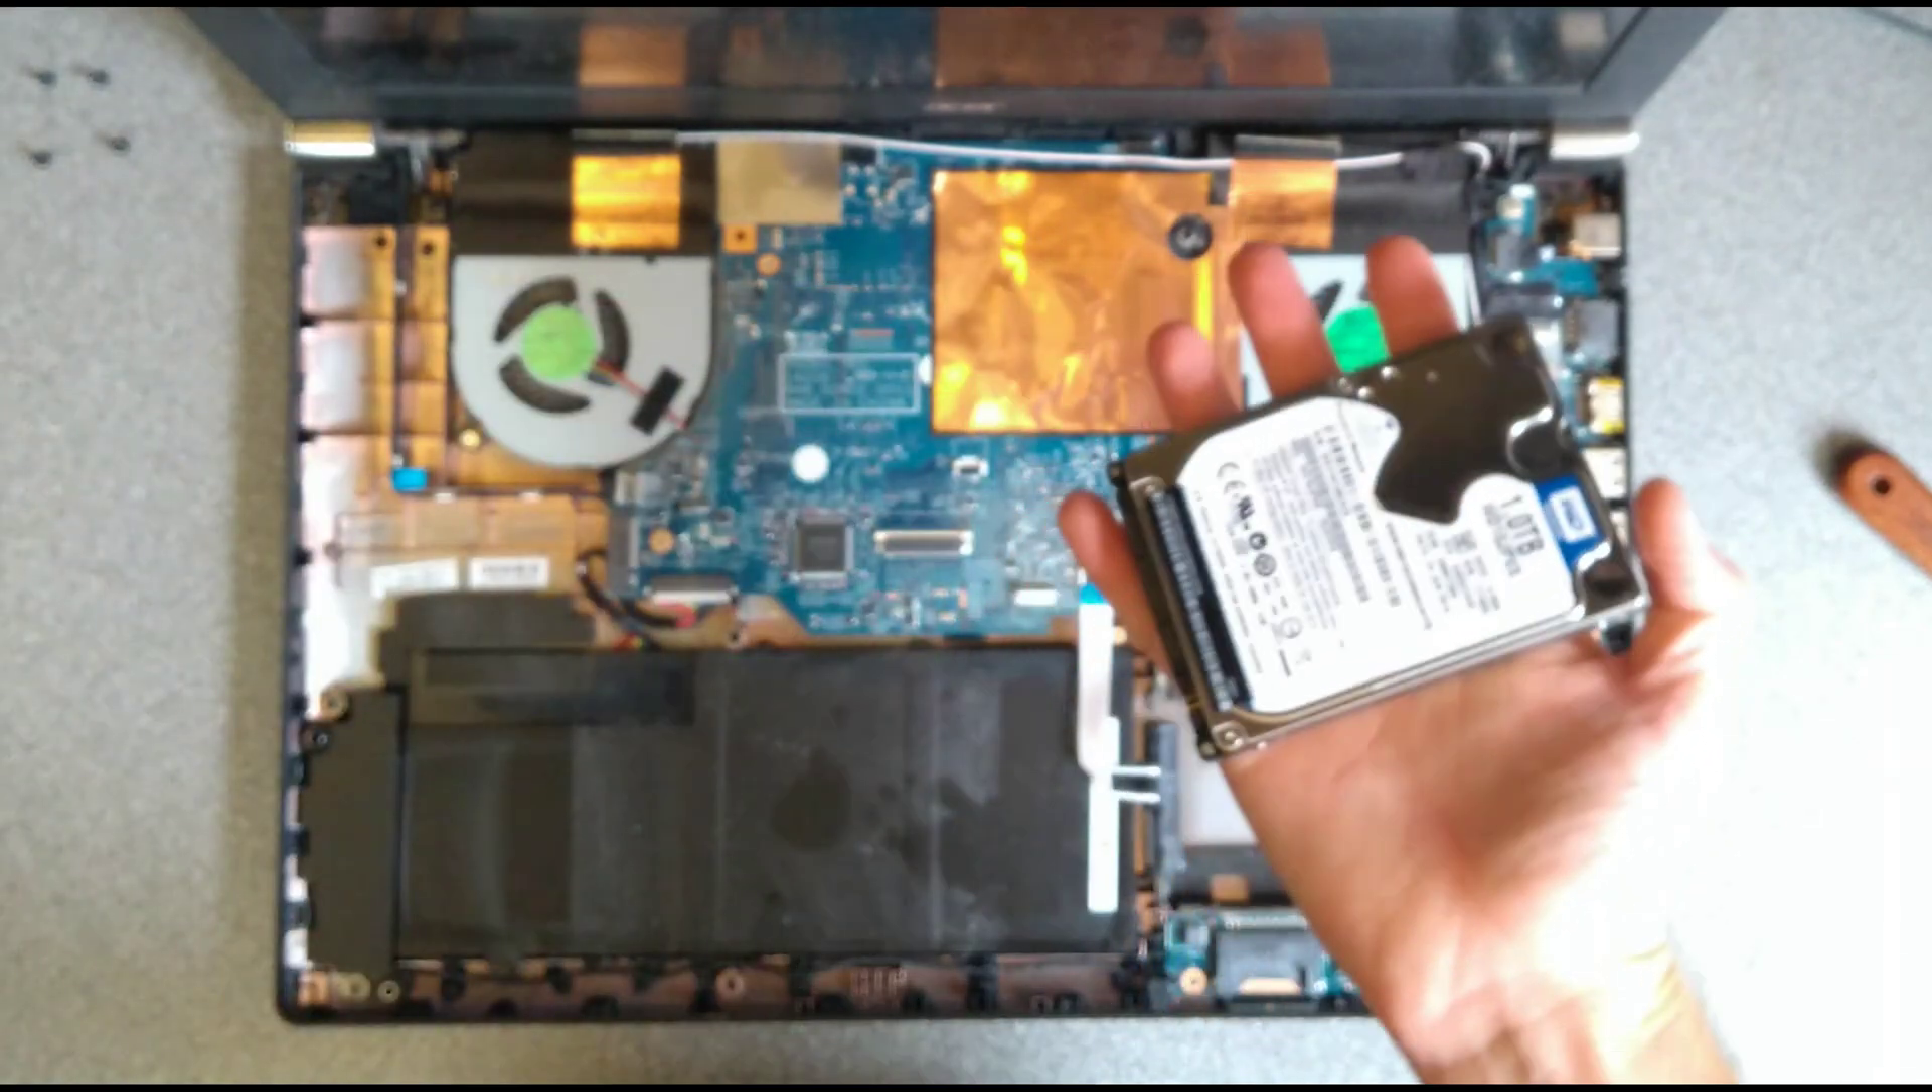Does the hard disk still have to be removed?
No.